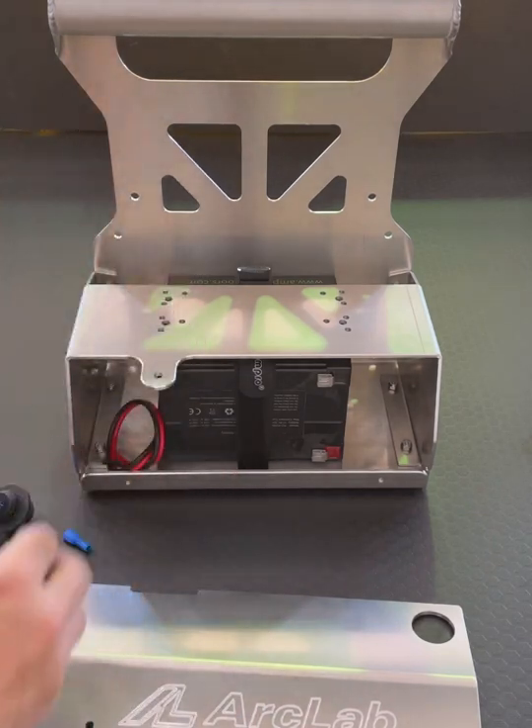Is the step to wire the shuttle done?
No.